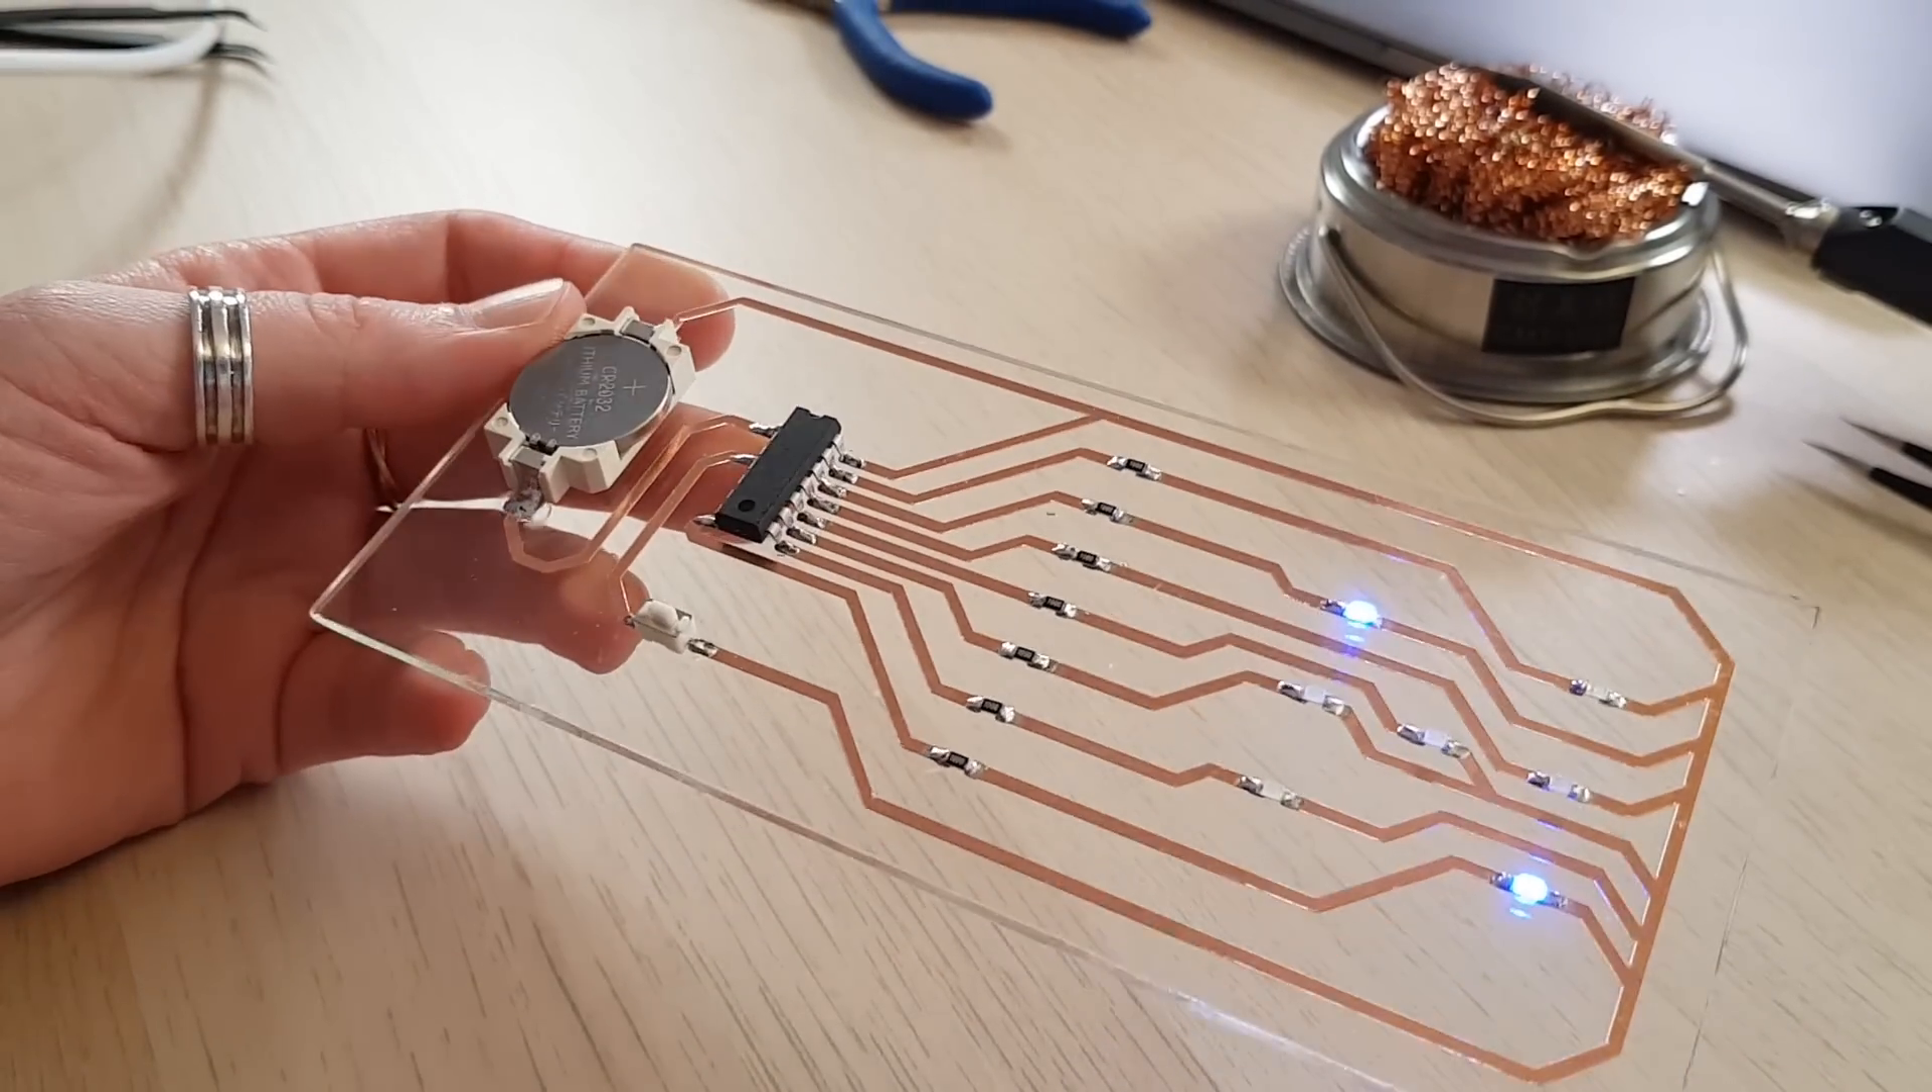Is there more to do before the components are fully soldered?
No.